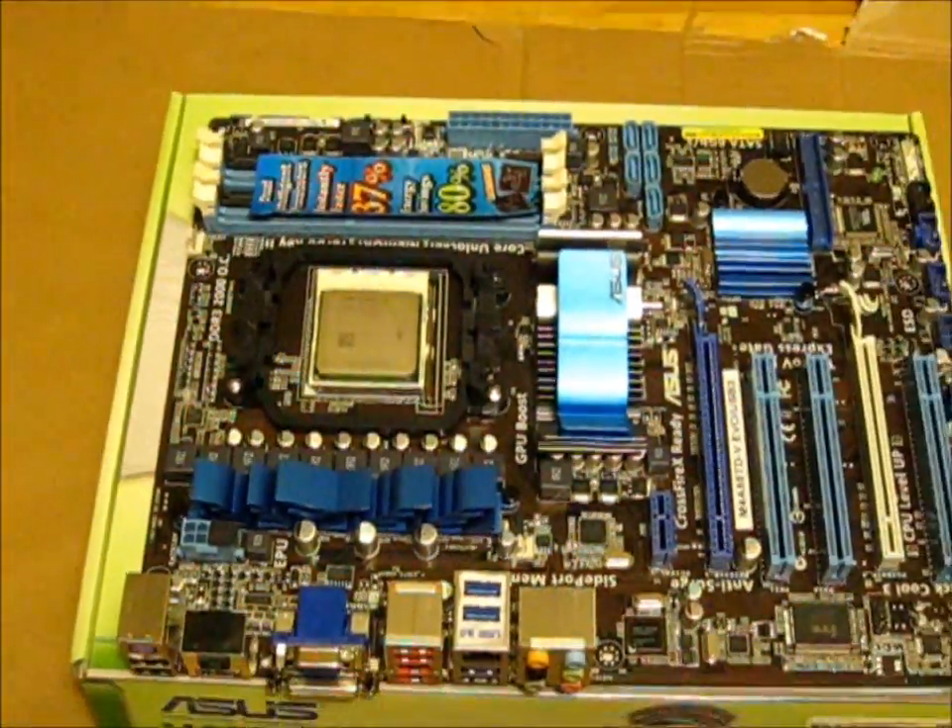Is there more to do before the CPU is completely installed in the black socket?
No.